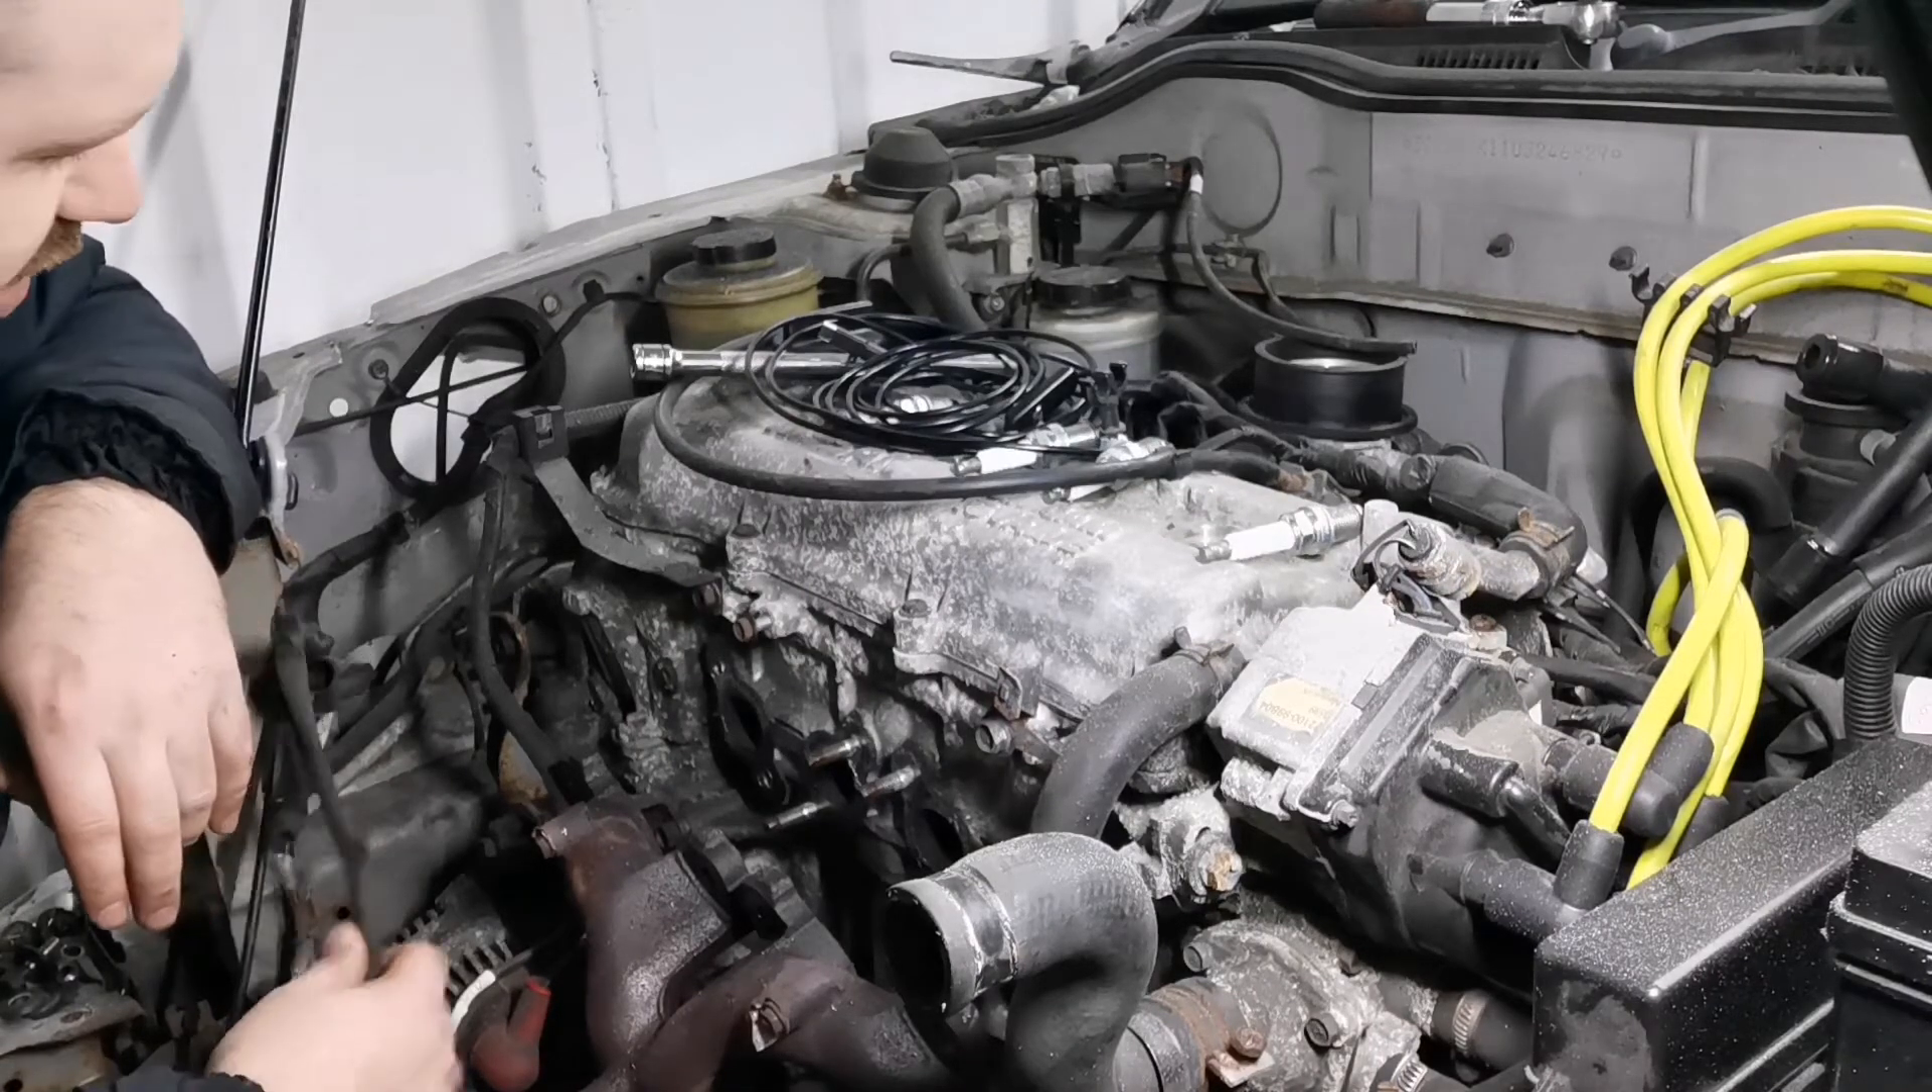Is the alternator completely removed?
No.